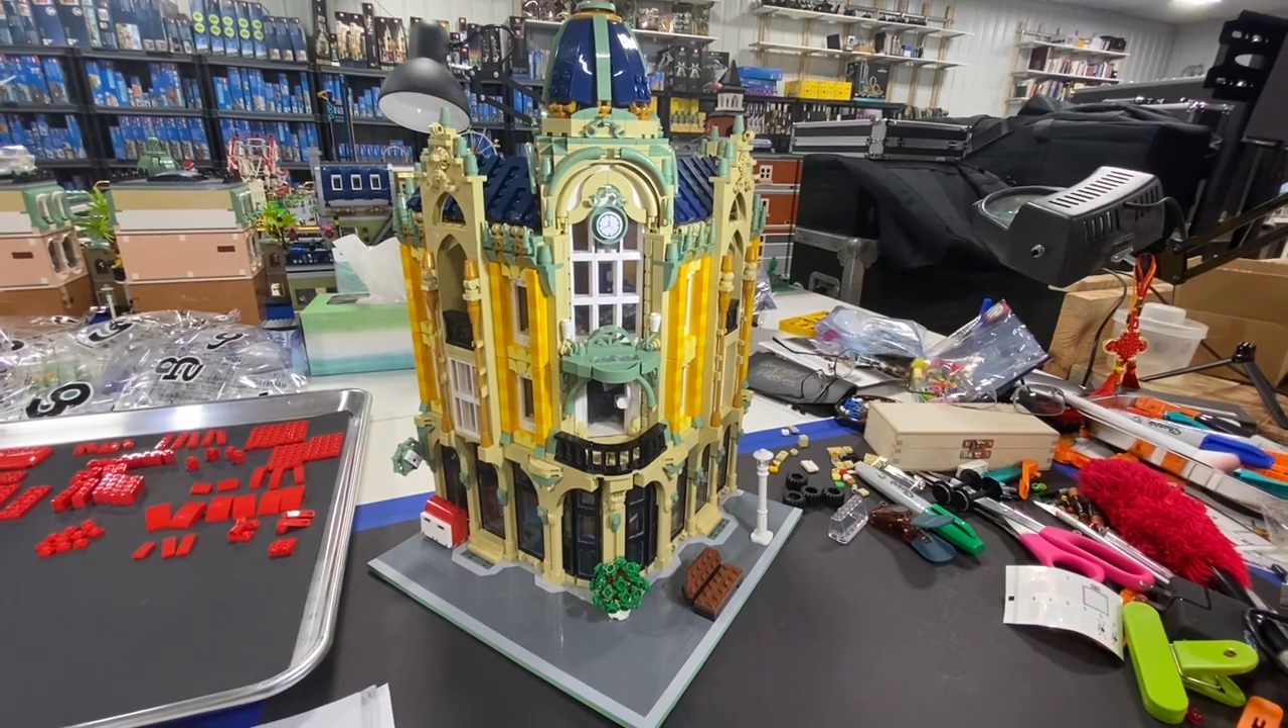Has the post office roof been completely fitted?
Yes.